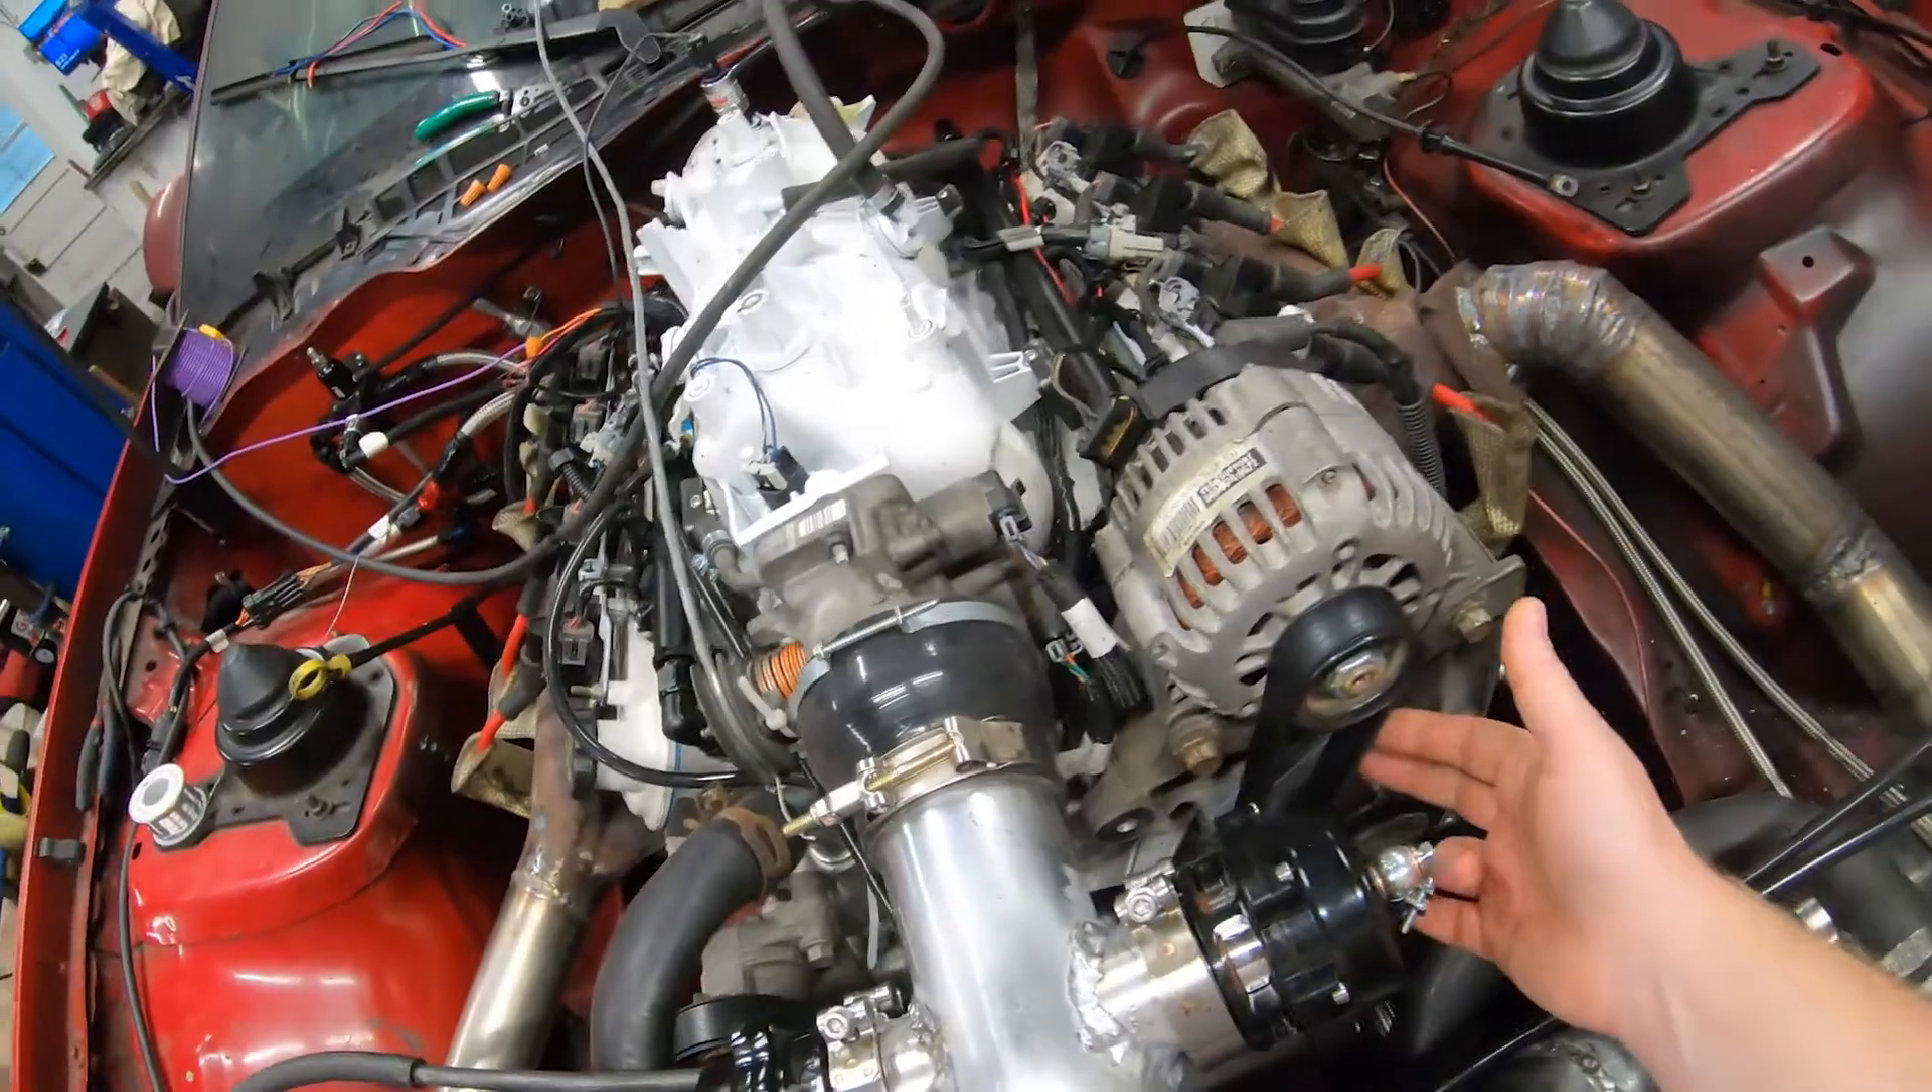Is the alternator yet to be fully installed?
No.